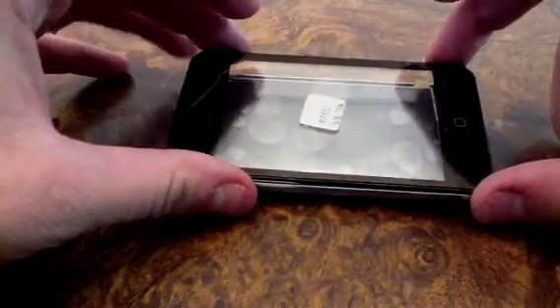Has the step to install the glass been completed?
No.